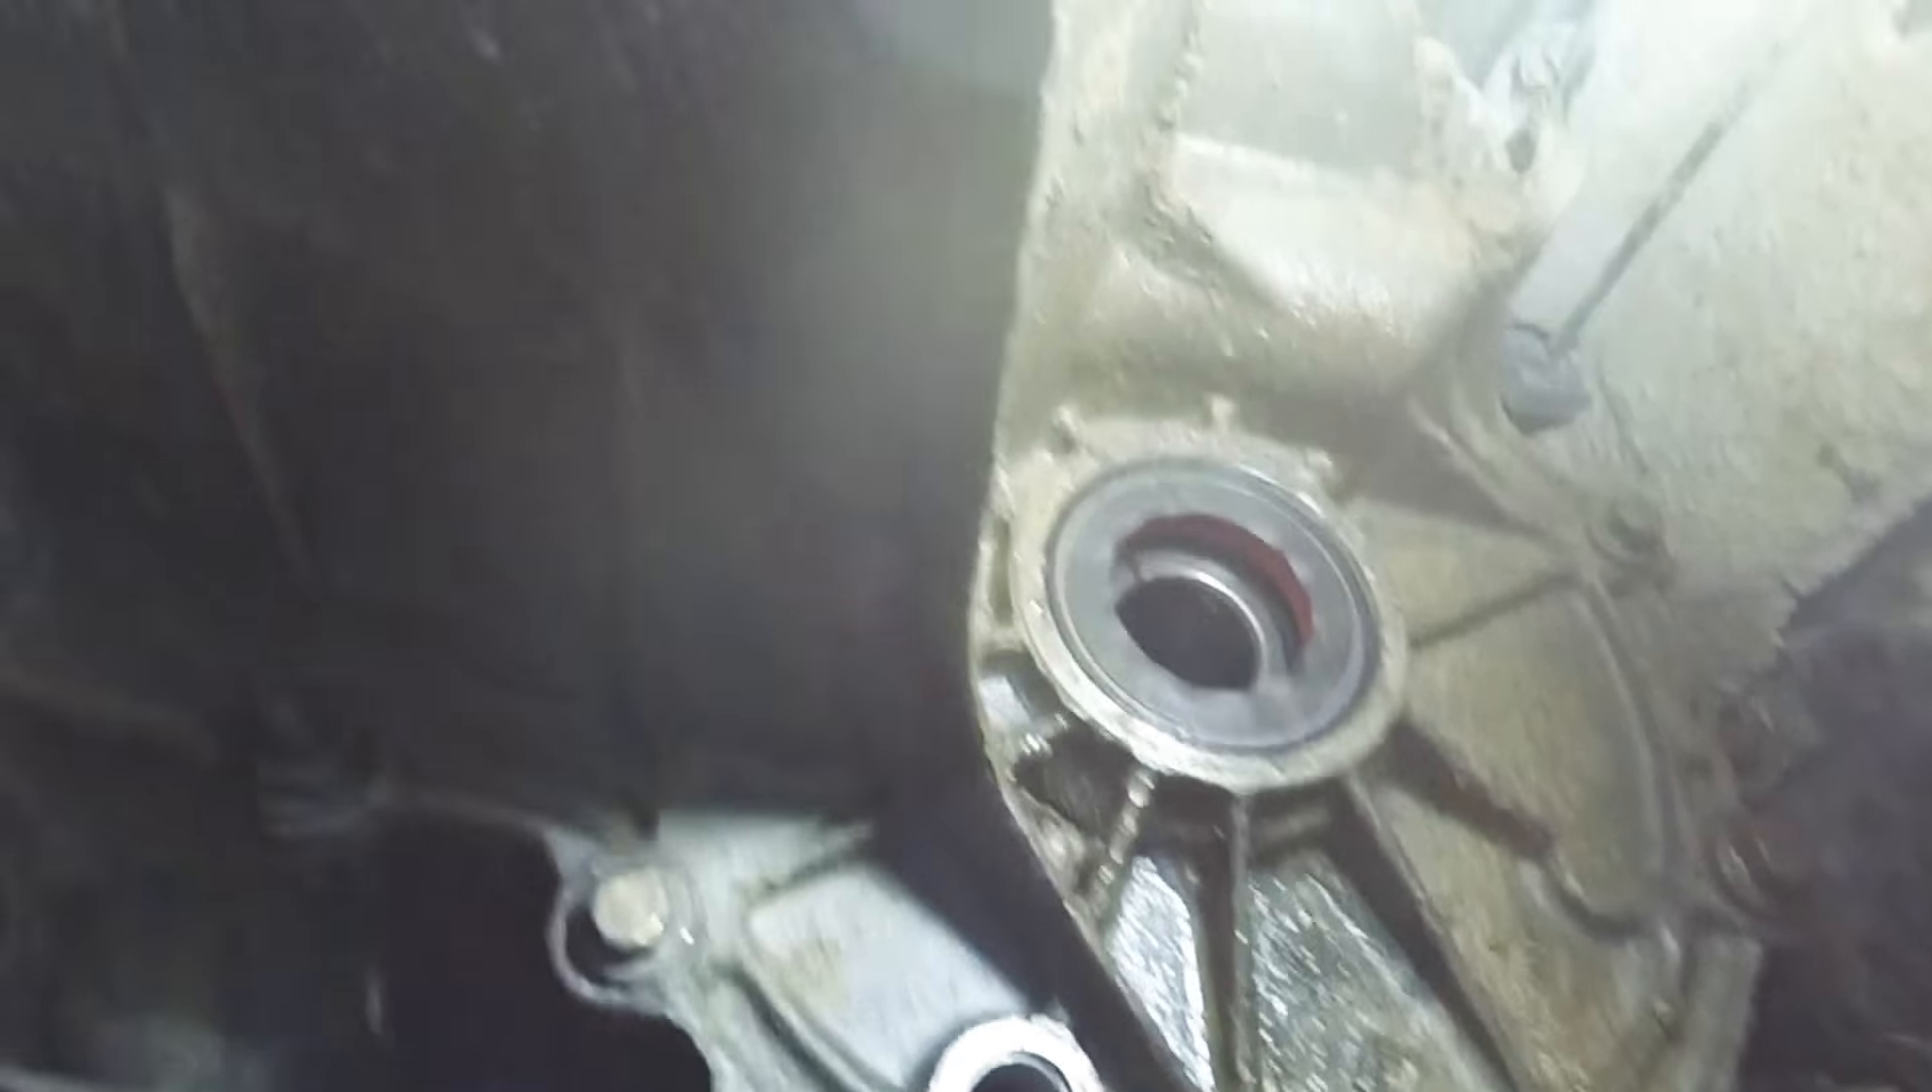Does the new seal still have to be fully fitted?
No.